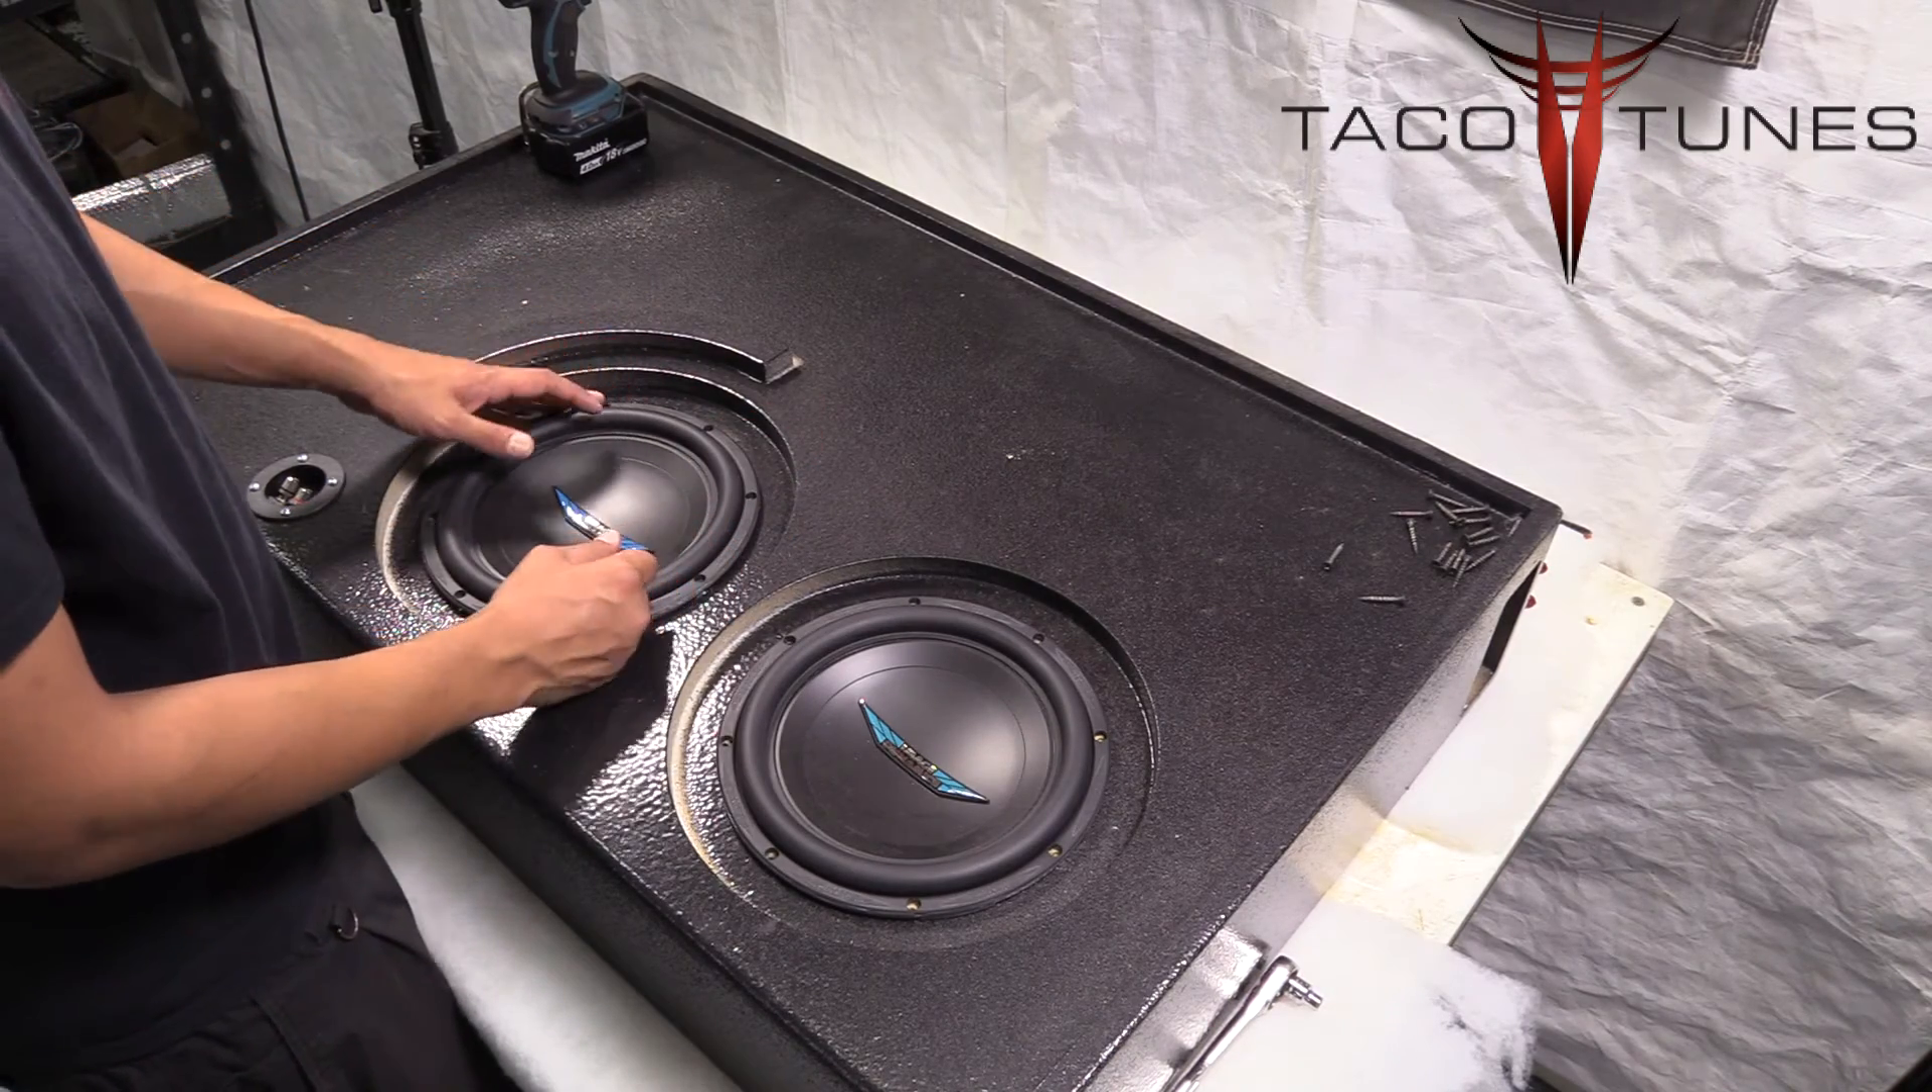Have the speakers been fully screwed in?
No.